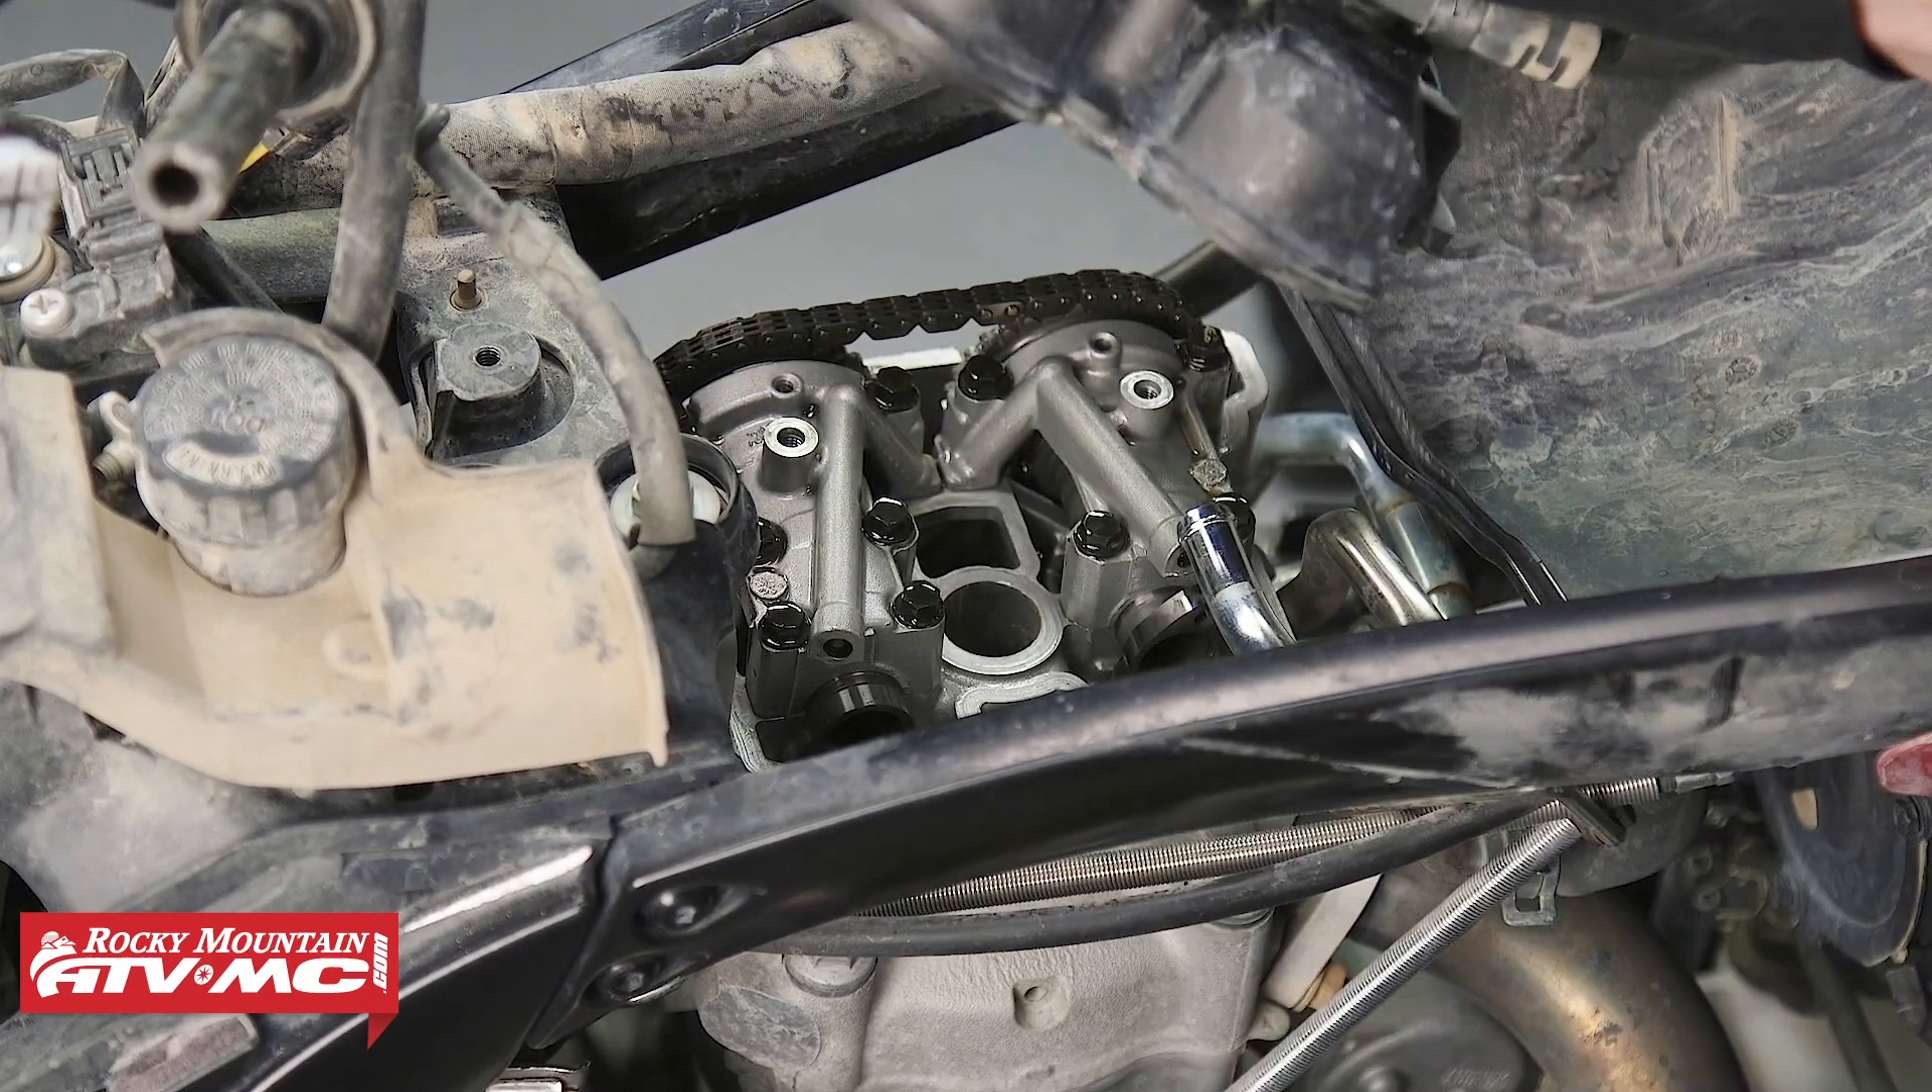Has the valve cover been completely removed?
Yes.